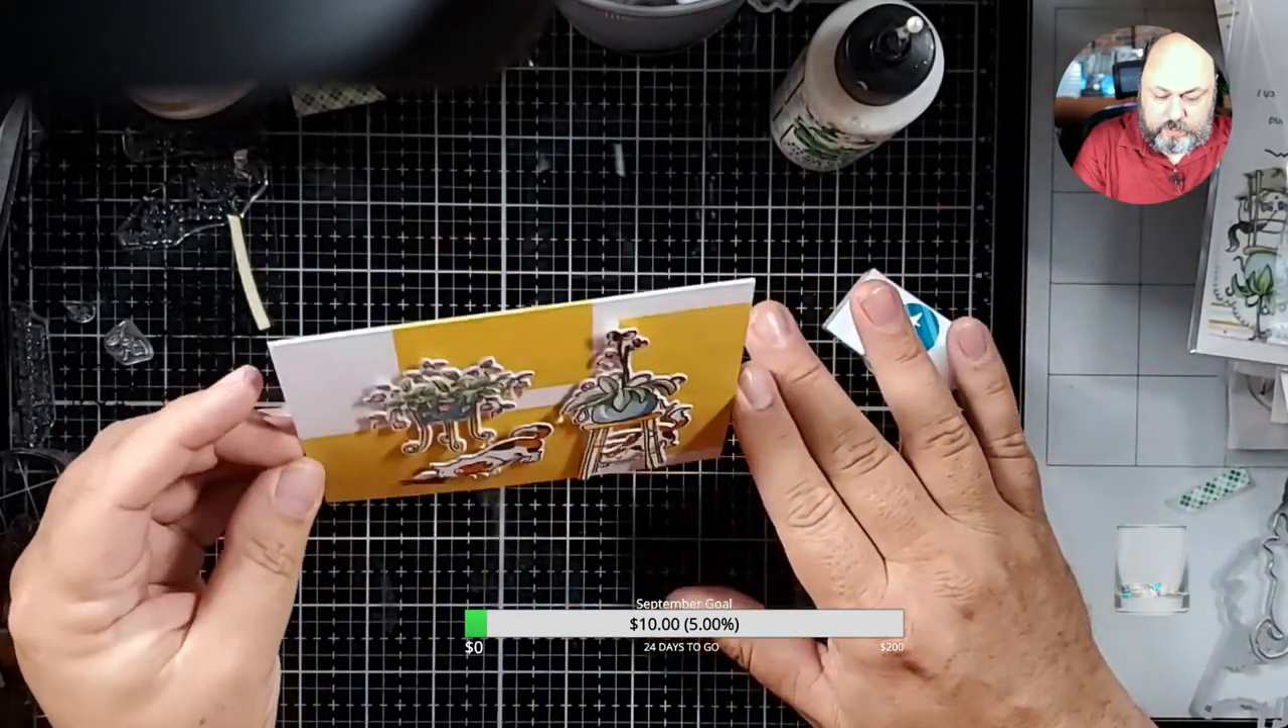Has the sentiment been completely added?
No.